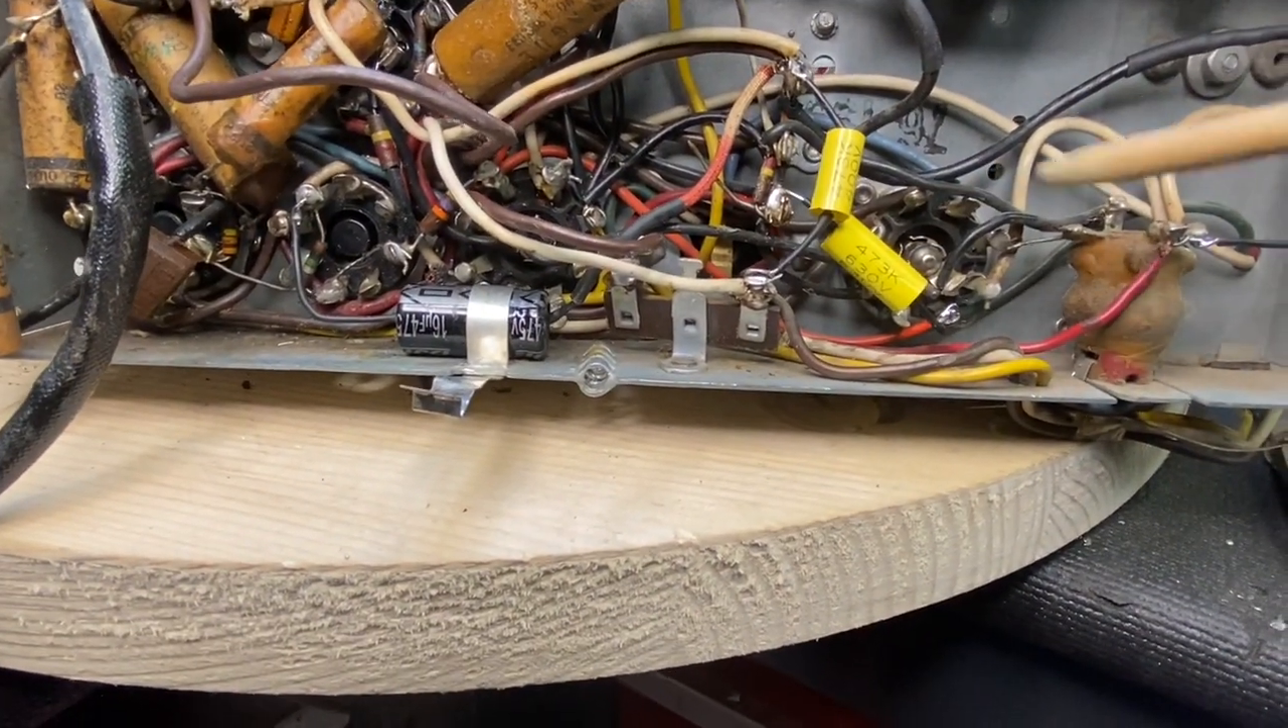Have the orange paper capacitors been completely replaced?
No.